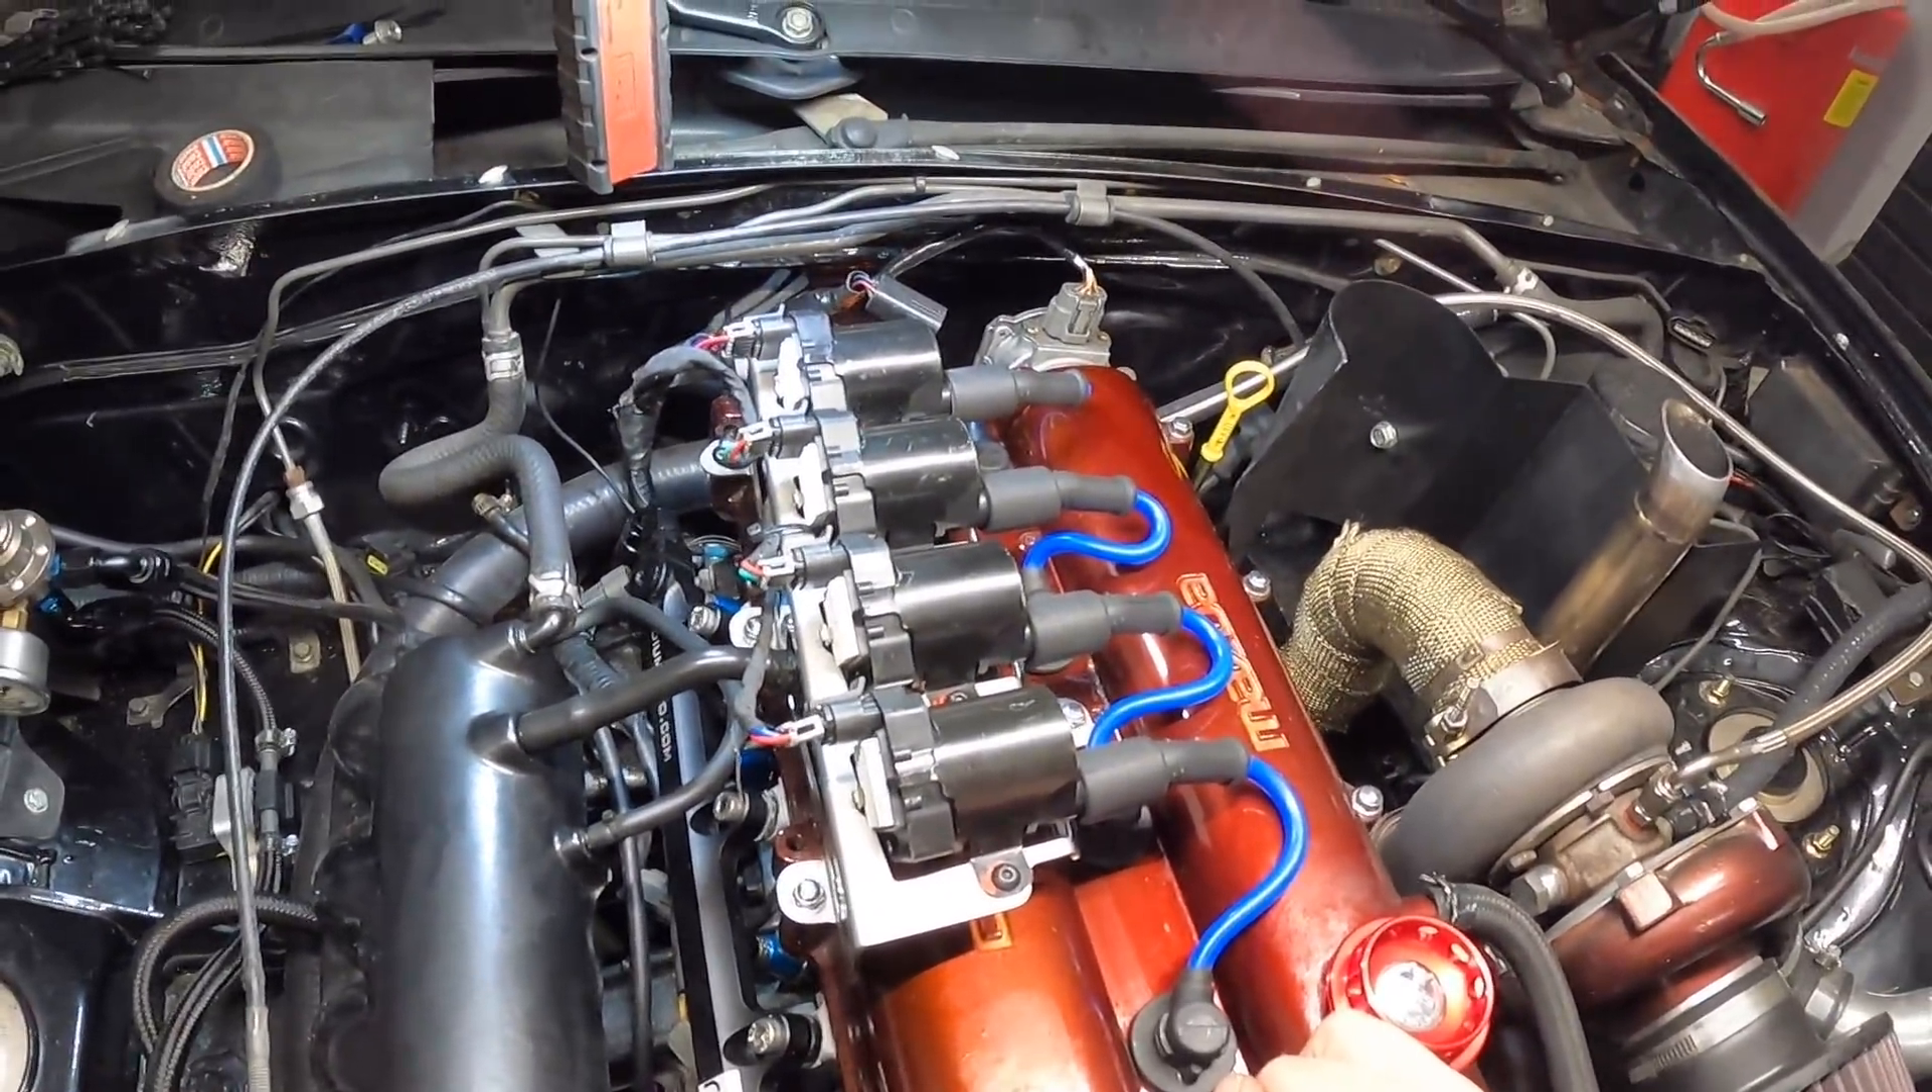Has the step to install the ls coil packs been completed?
Yes.